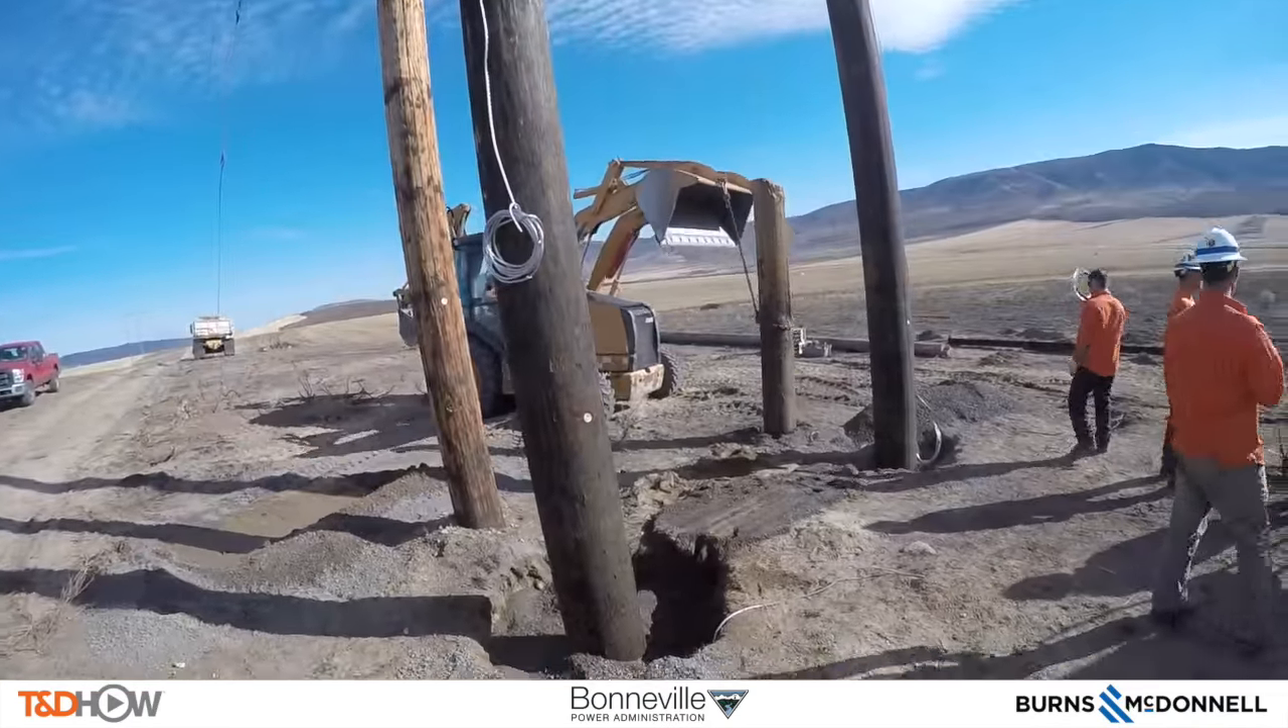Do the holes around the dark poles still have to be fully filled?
Yes.